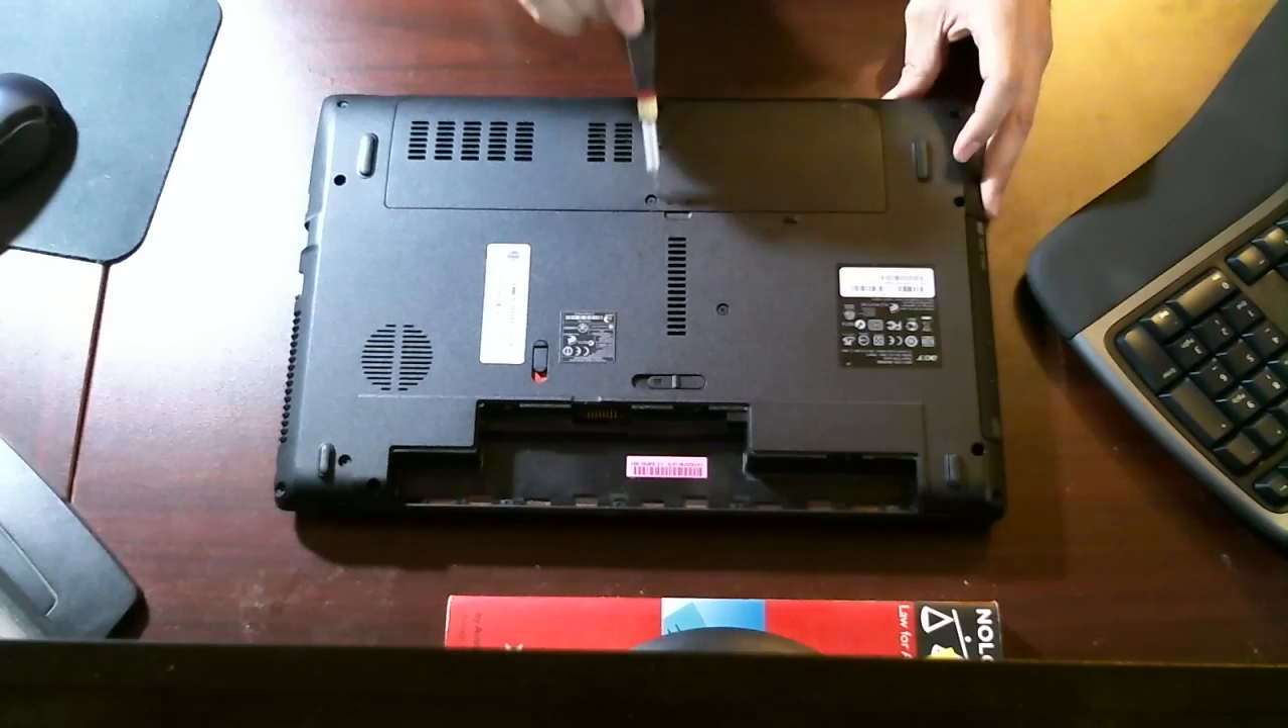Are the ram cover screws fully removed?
No.